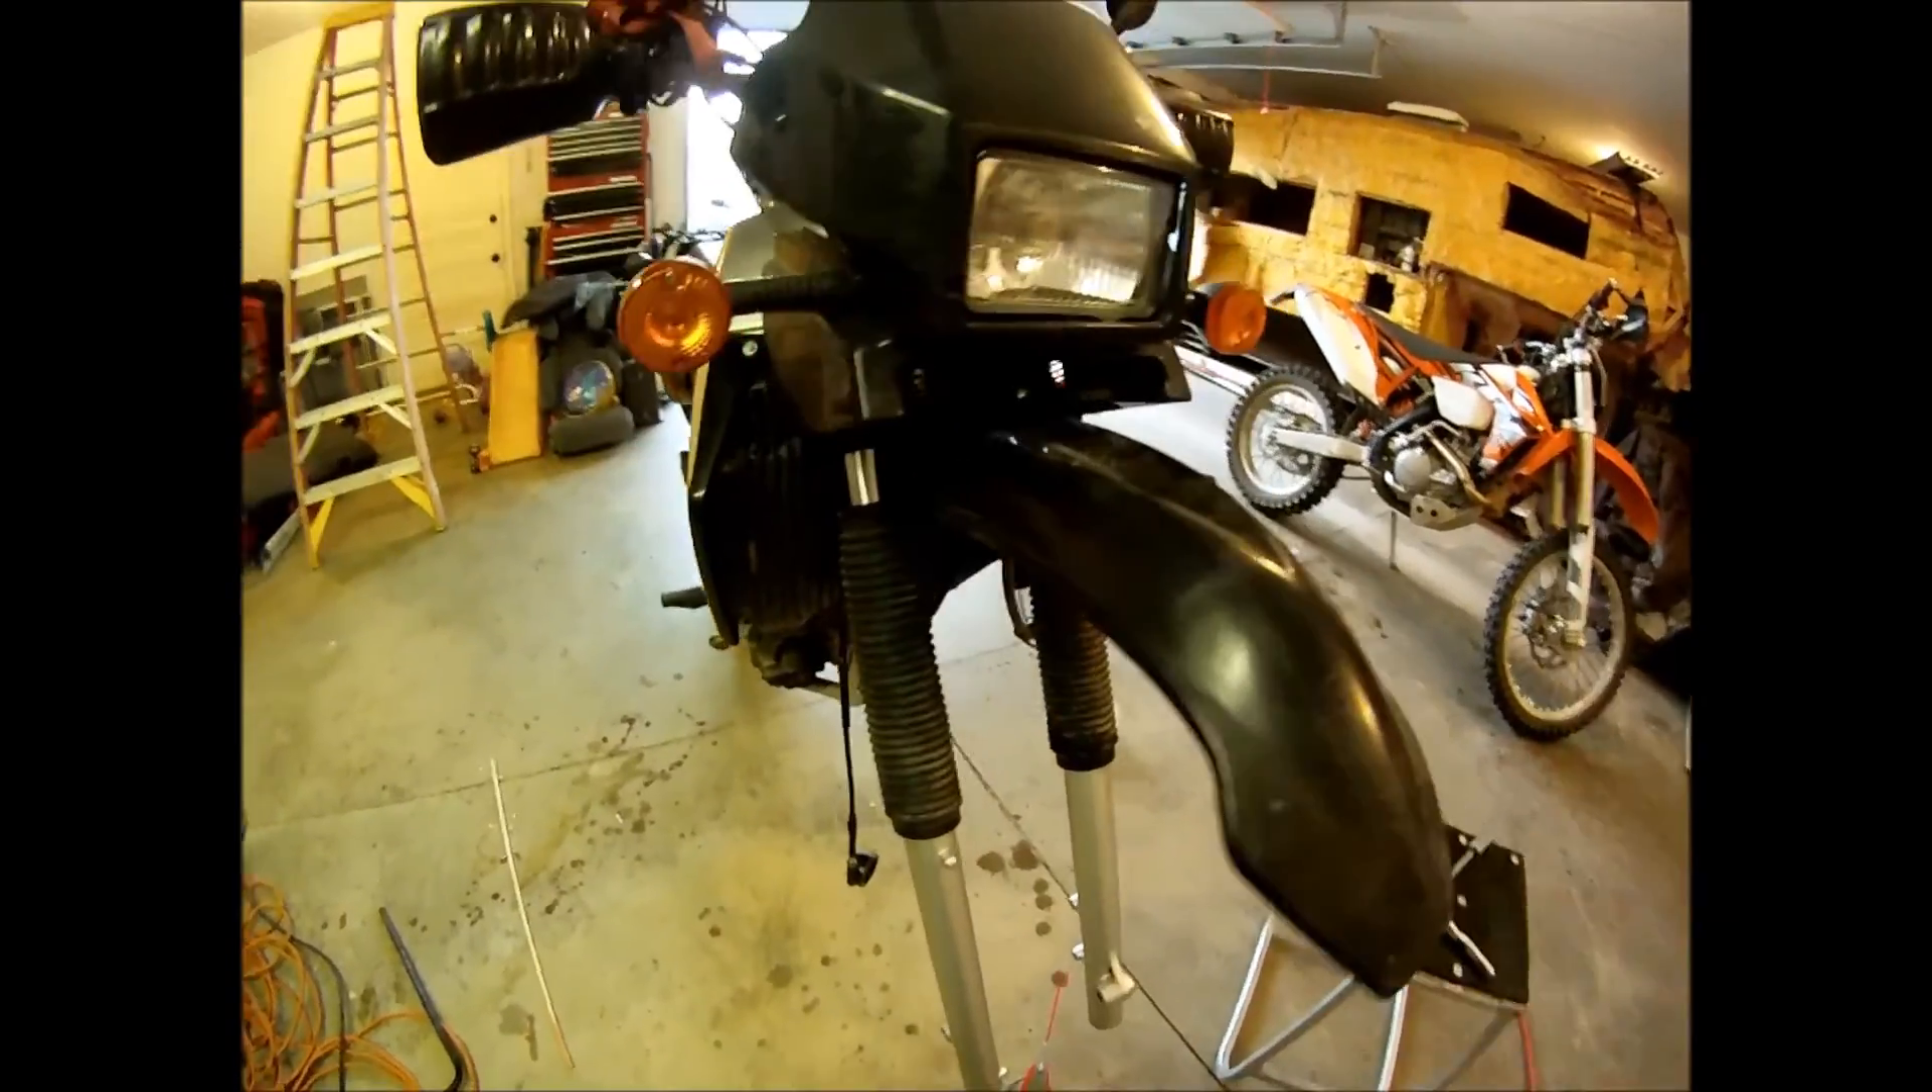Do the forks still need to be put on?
No.